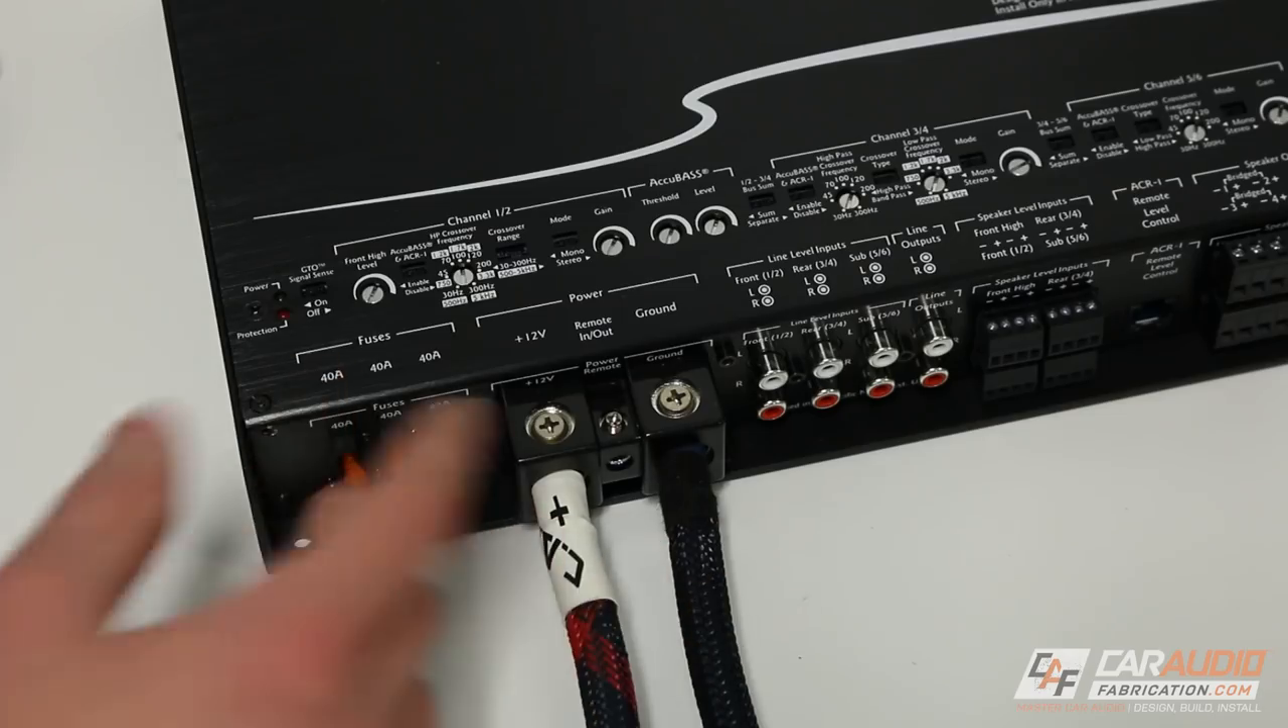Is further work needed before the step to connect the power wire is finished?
No.